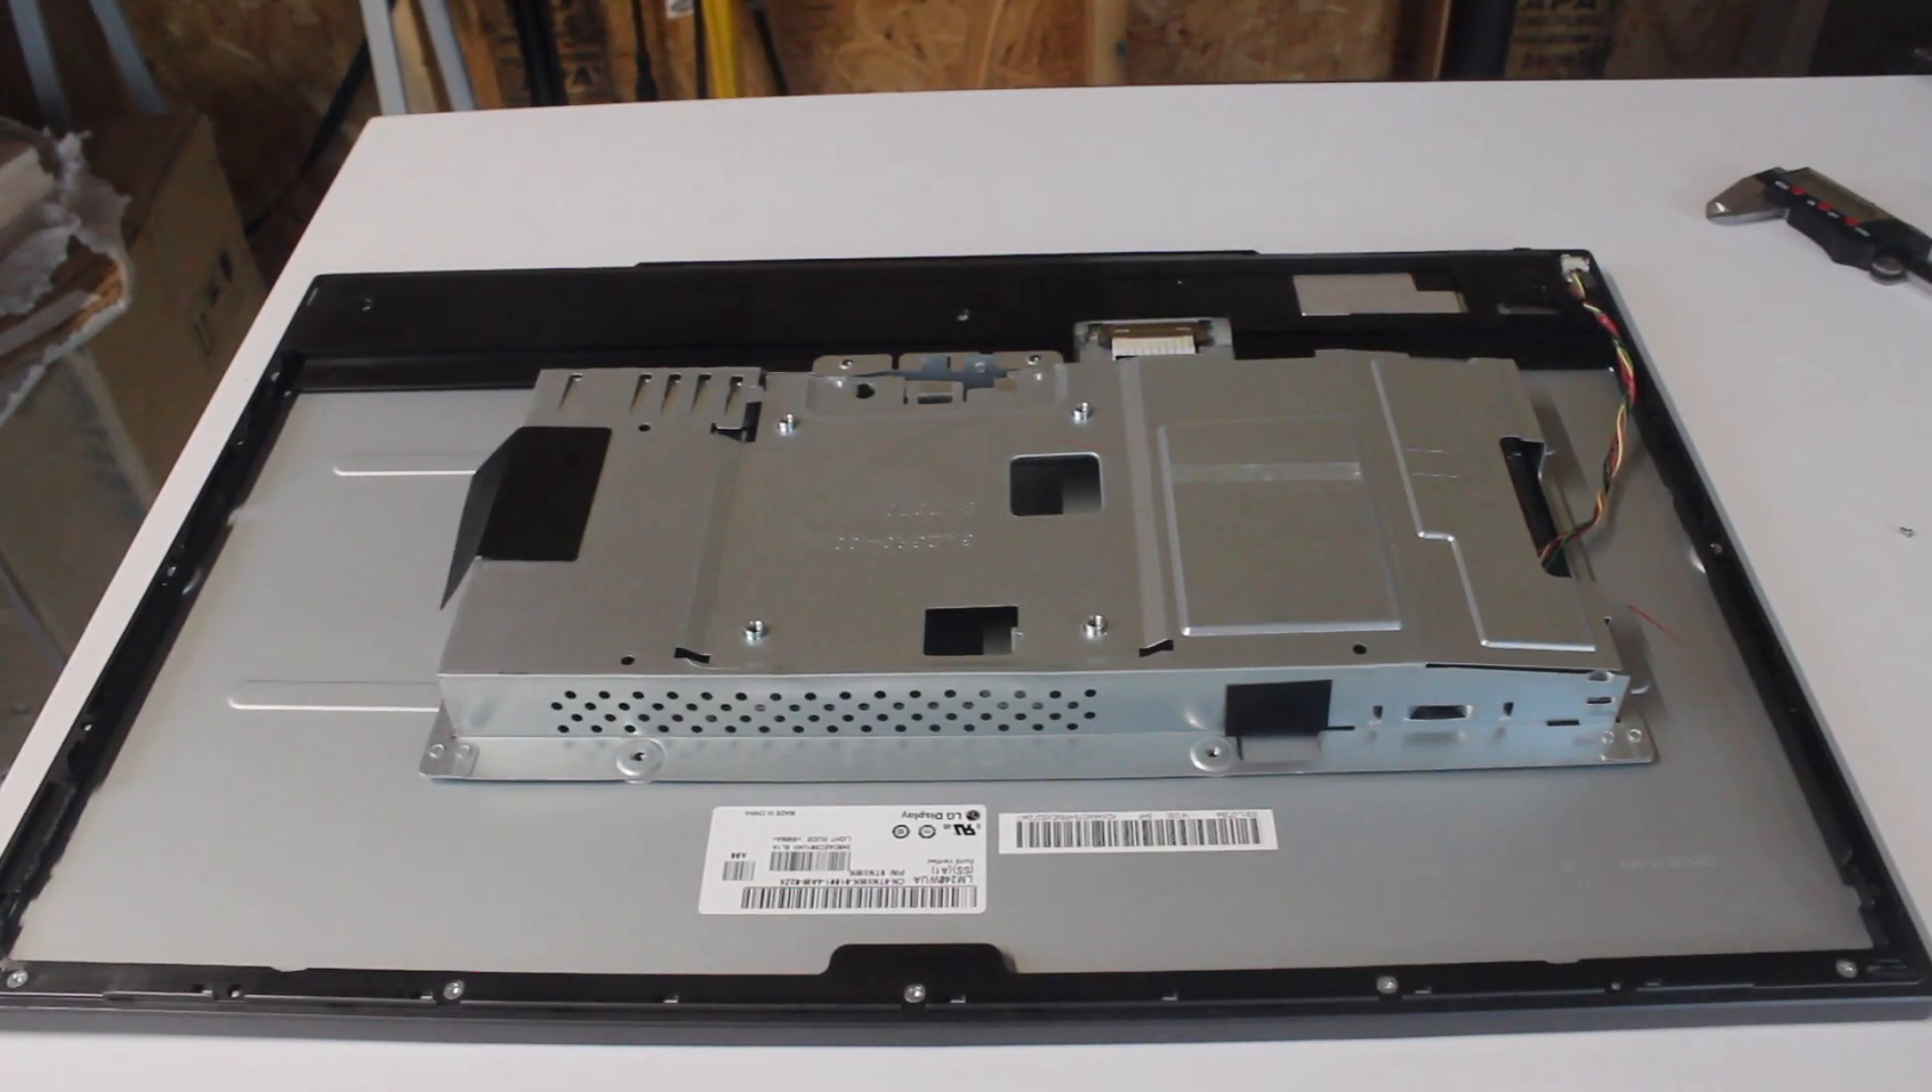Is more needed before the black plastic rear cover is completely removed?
No.